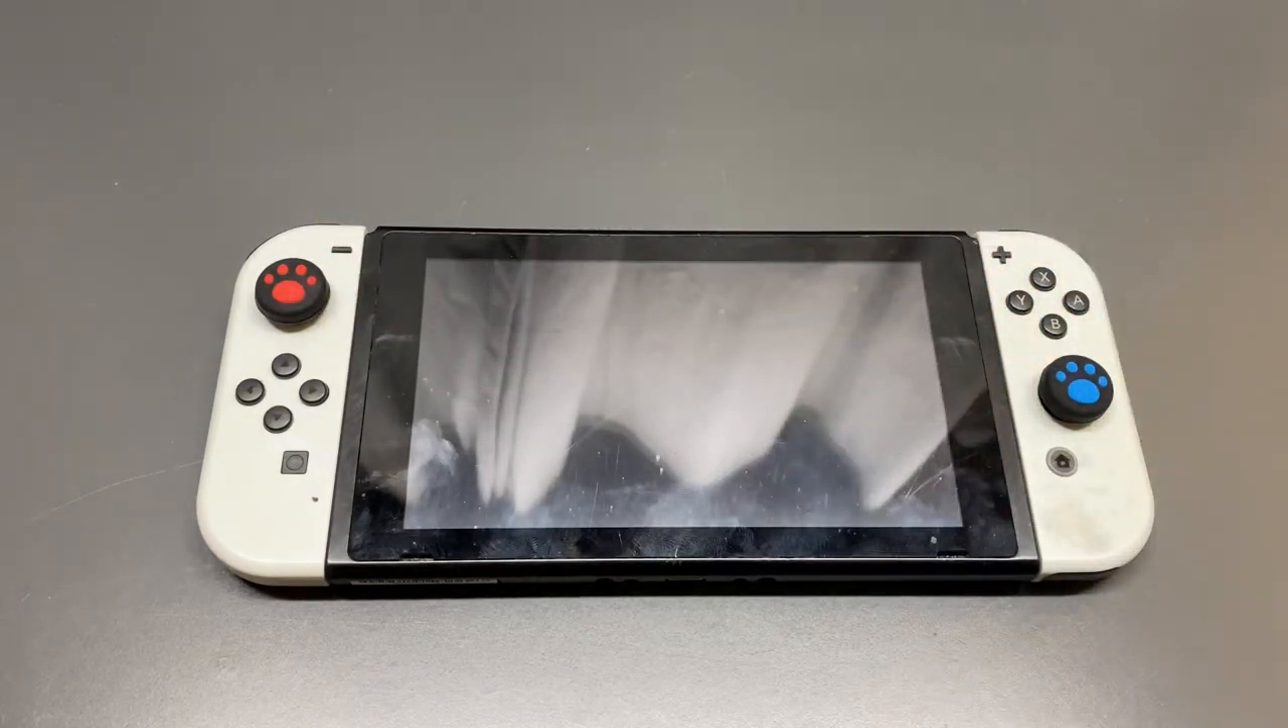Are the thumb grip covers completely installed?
Yes.